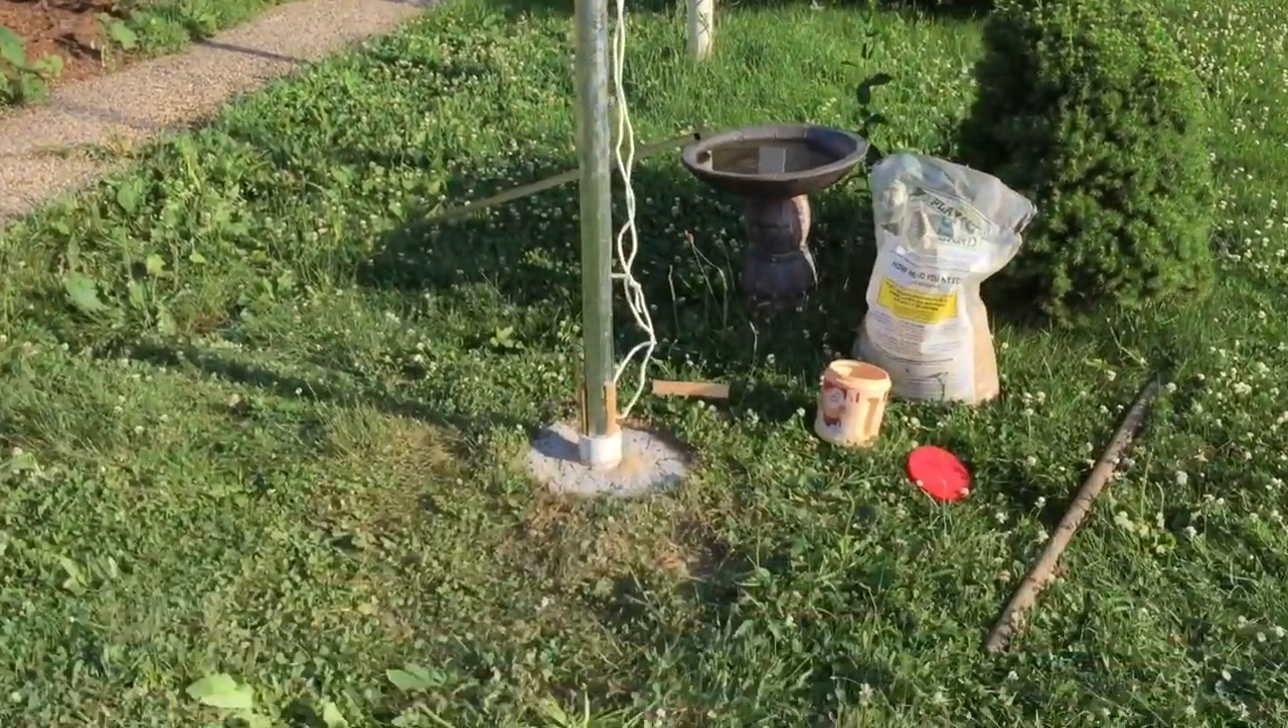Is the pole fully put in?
Yes.